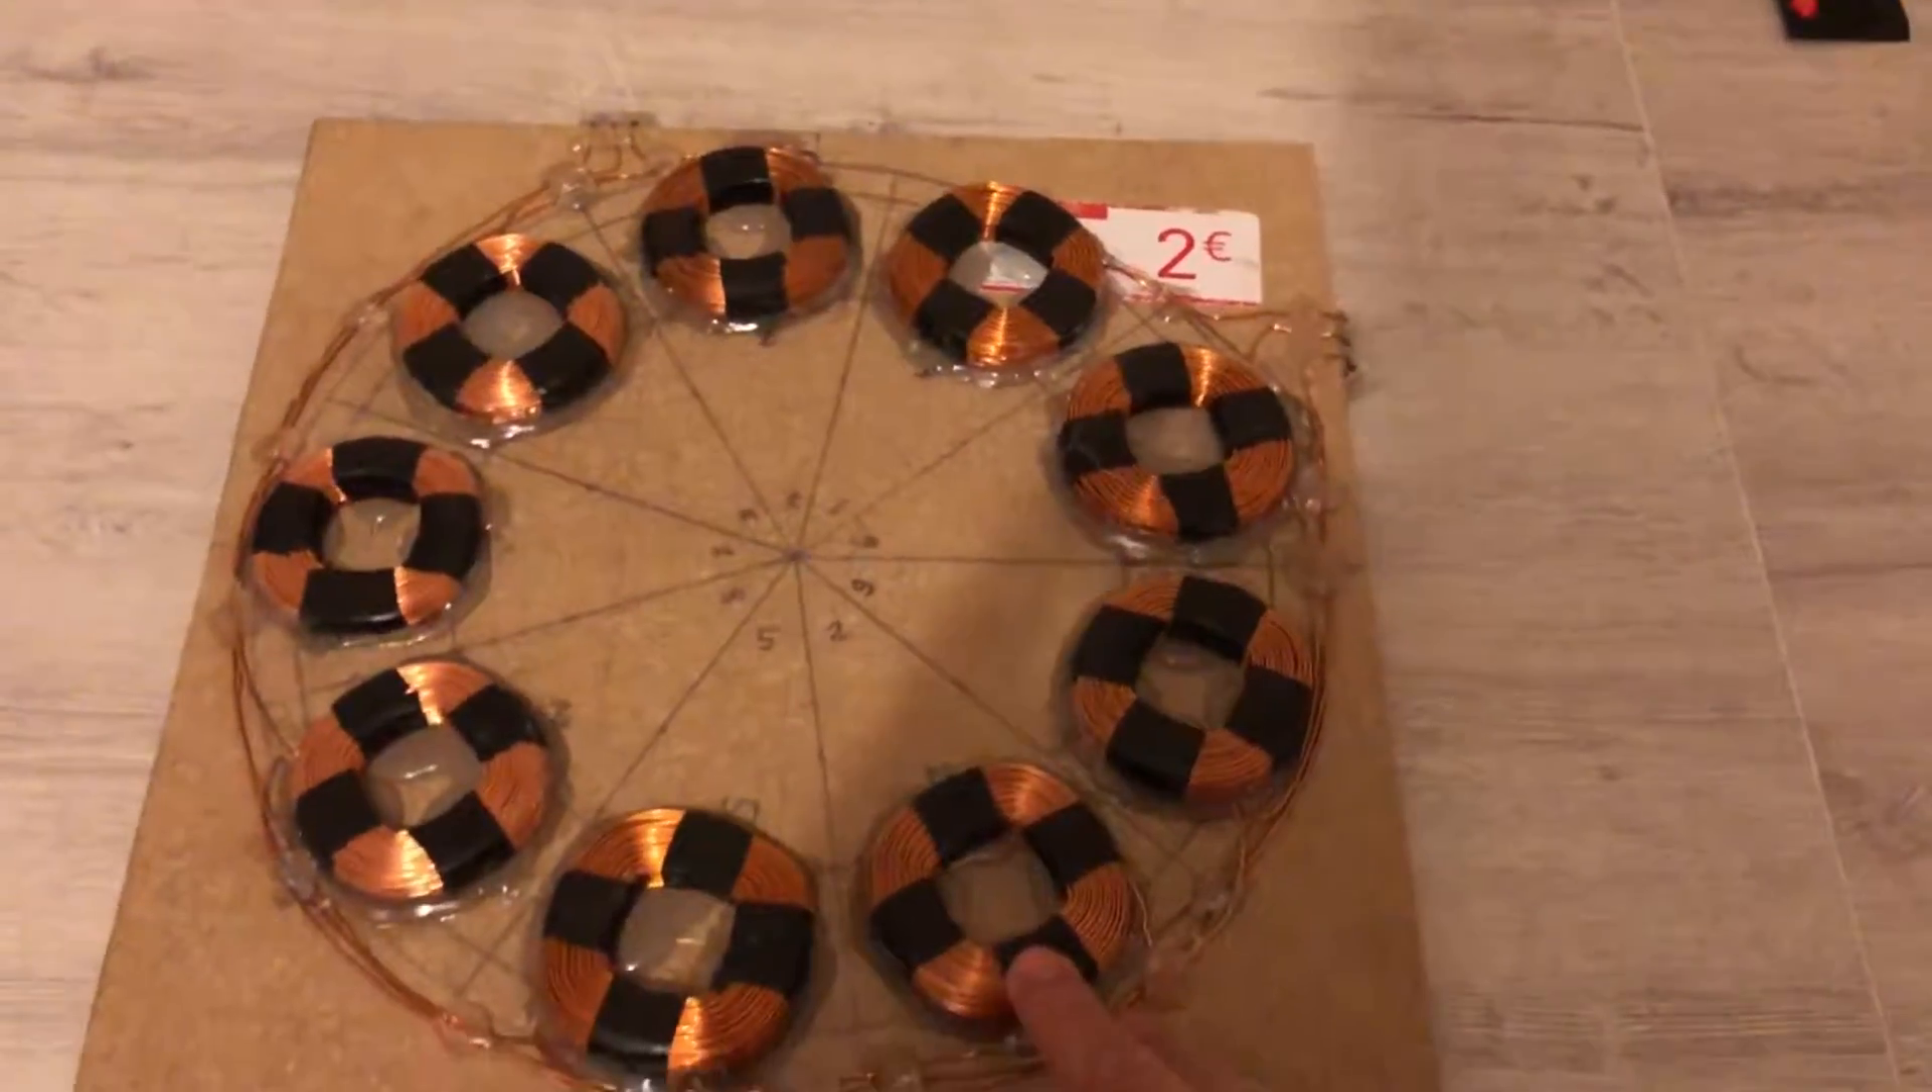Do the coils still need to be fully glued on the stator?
No.